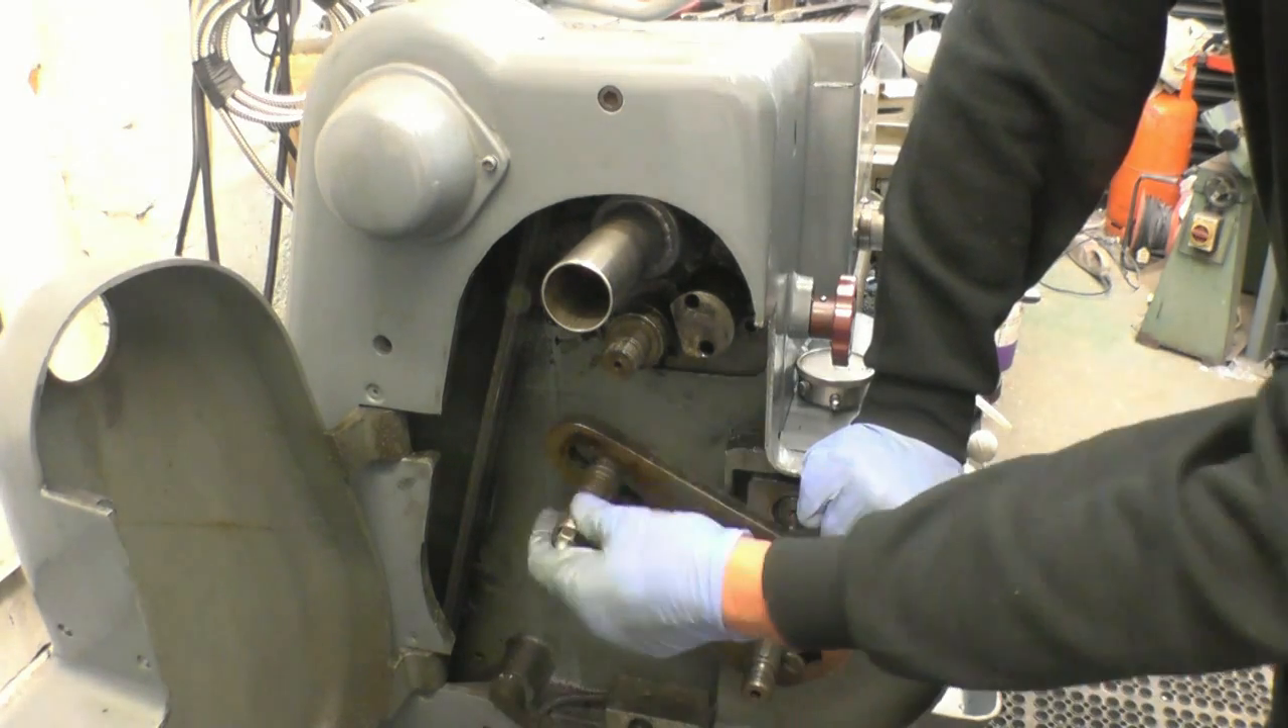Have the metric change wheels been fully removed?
Yes.